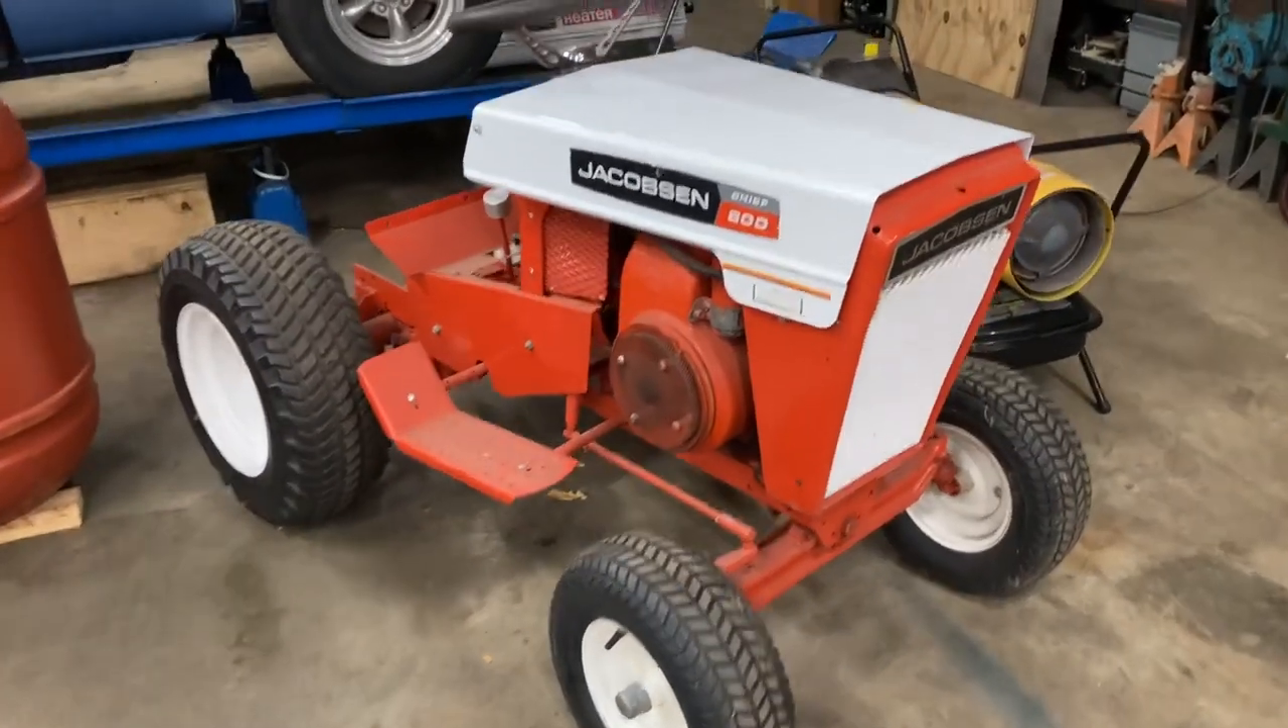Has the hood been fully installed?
Yes.